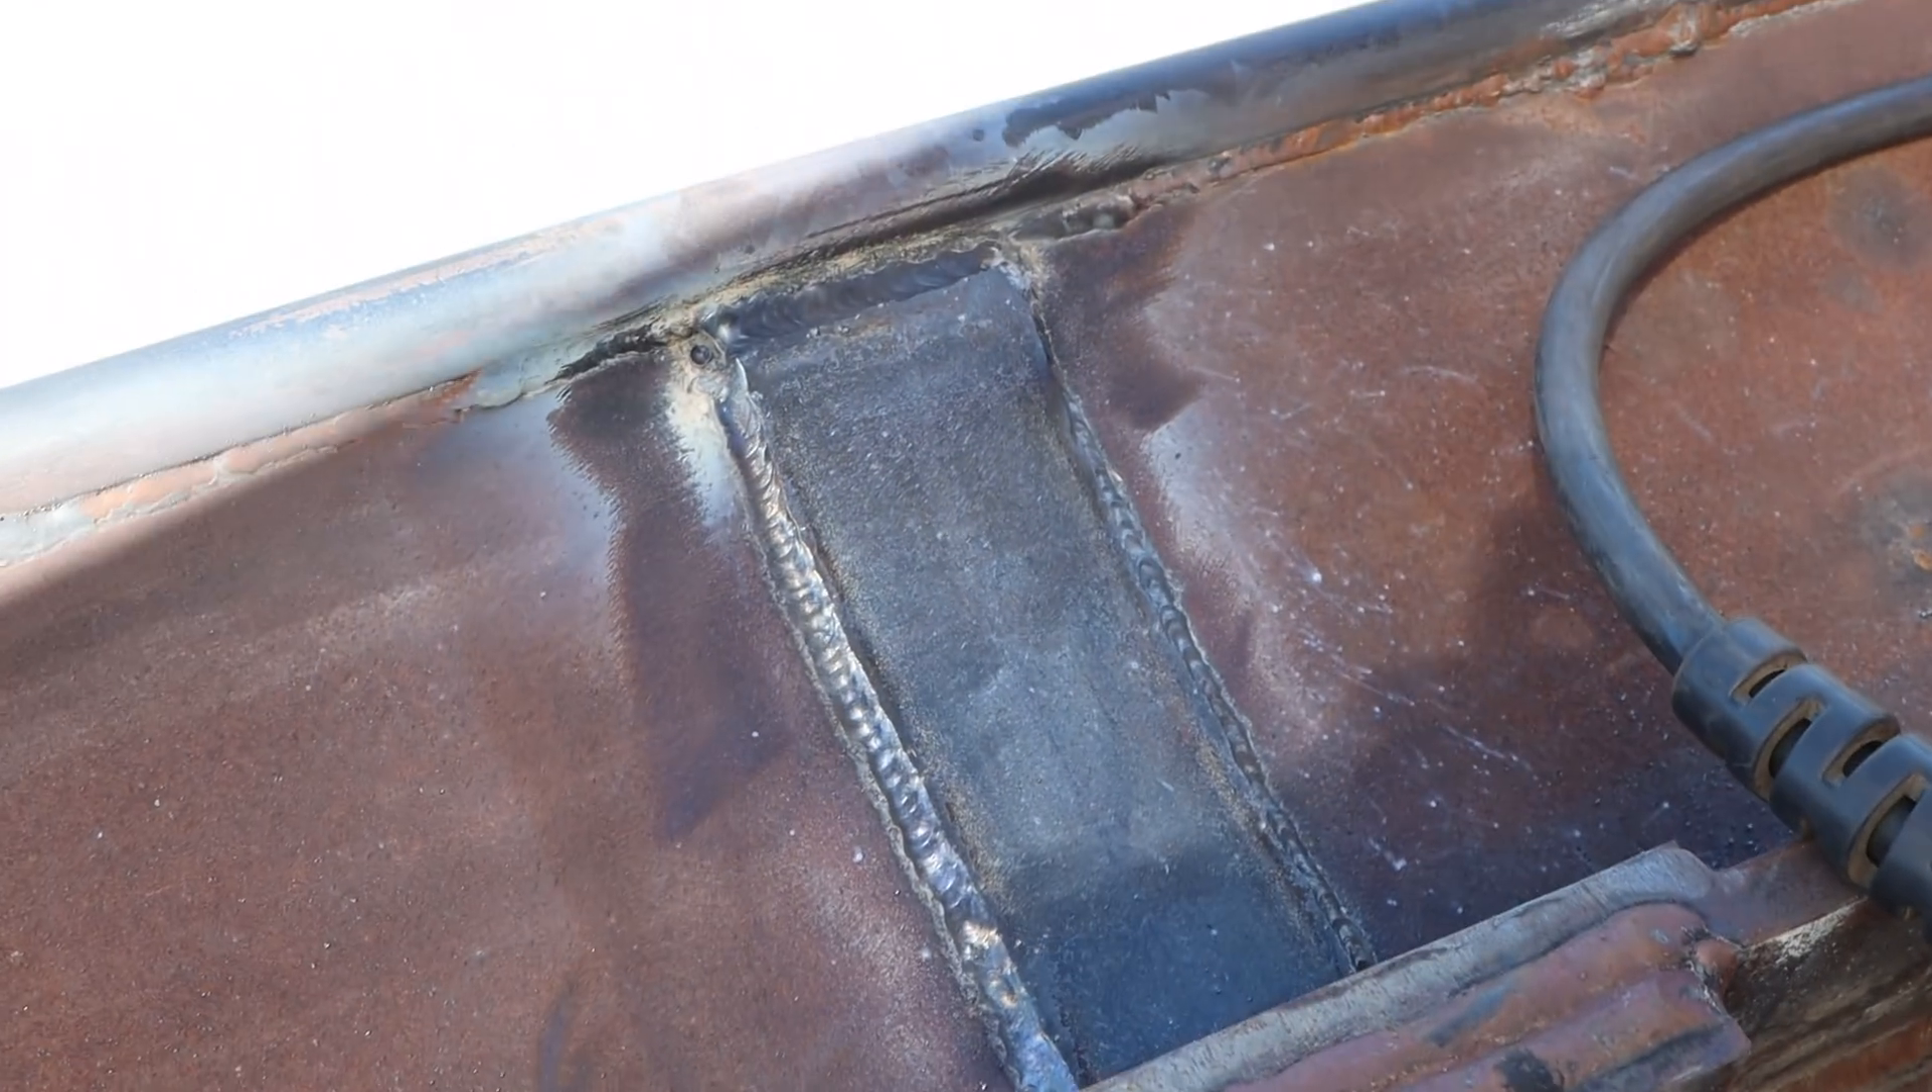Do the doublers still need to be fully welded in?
No.